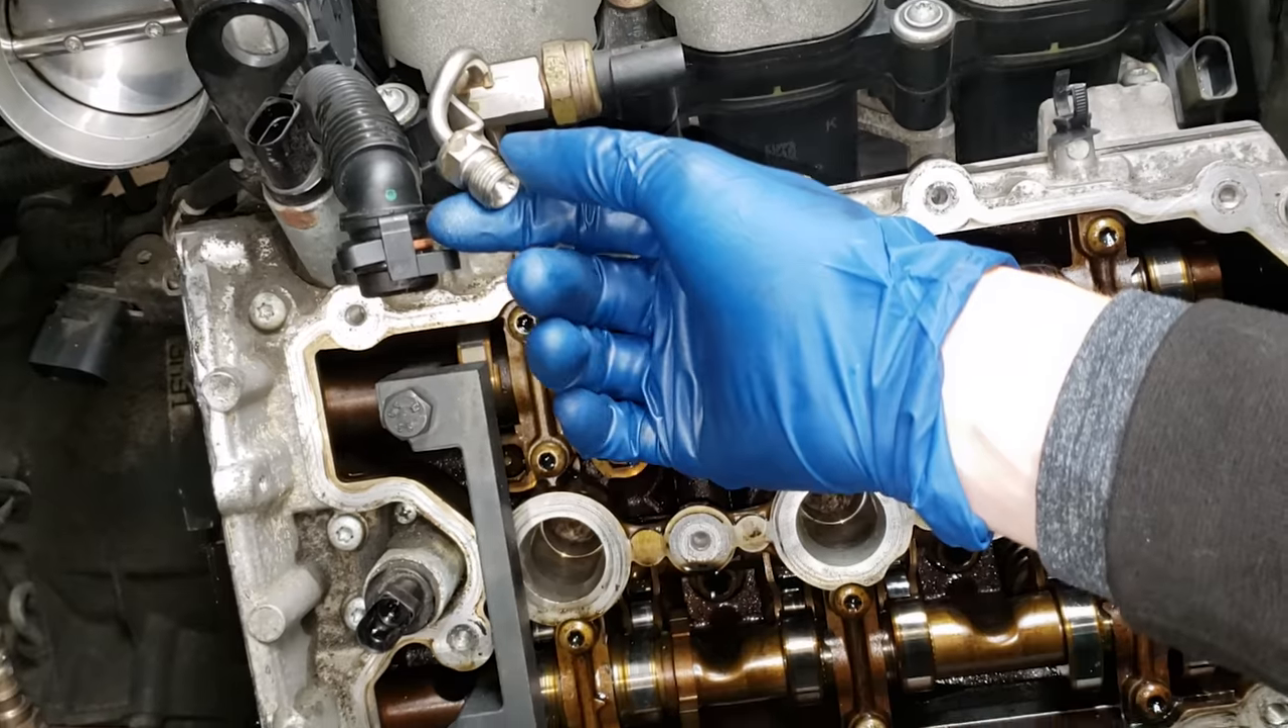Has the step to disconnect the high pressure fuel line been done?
Yes.